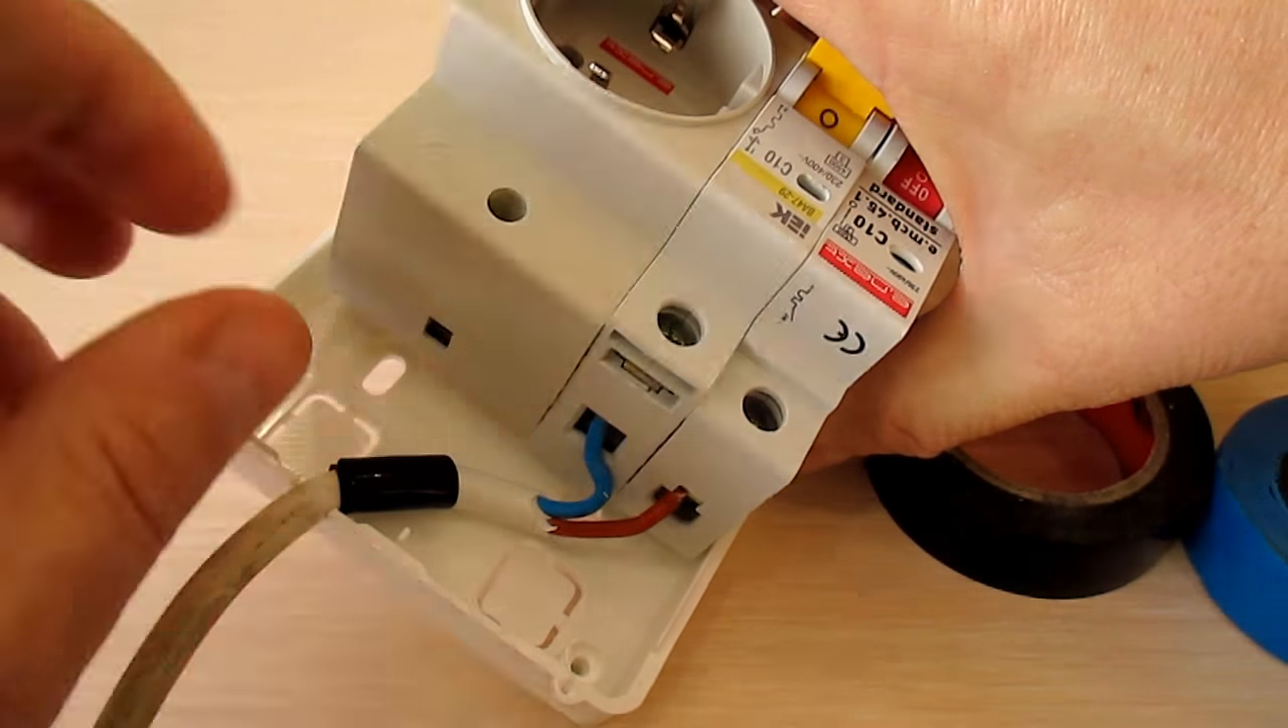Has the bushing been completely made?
Yes.